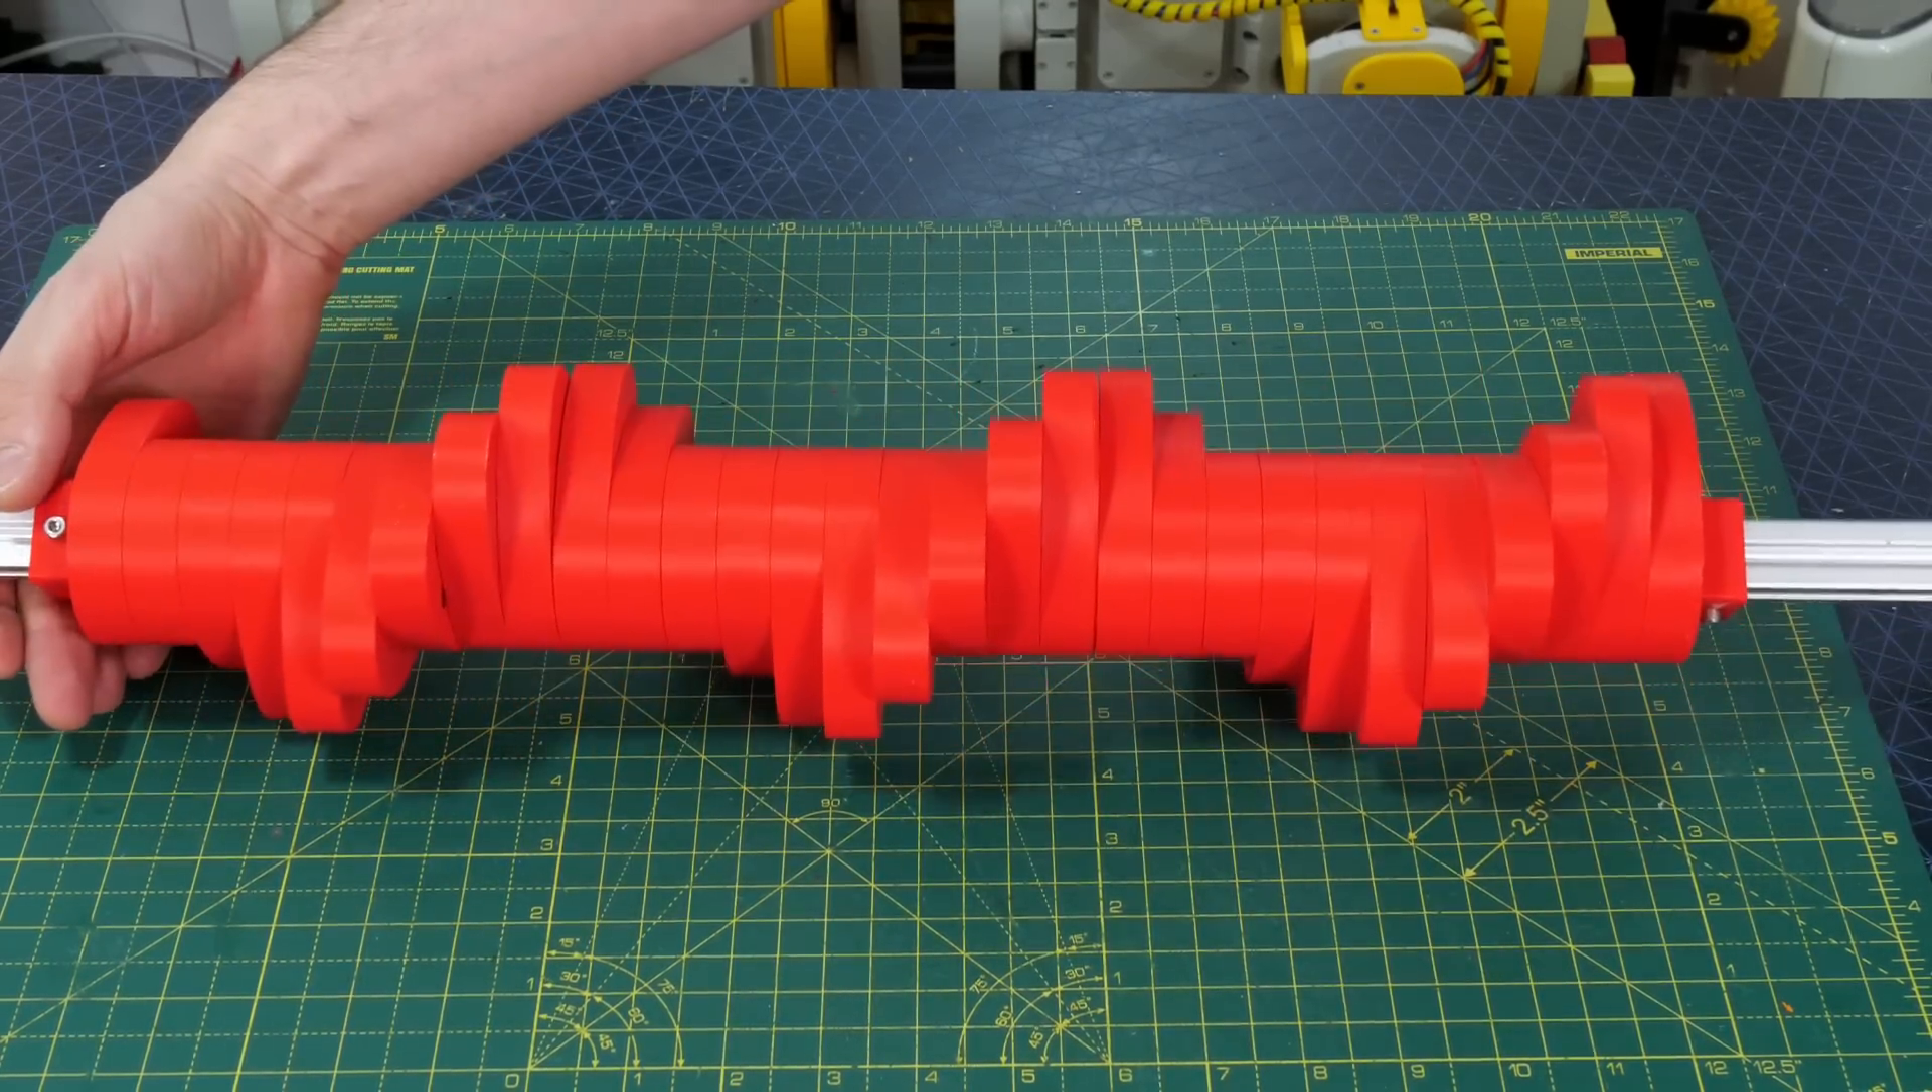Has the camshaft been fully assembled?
Yes.